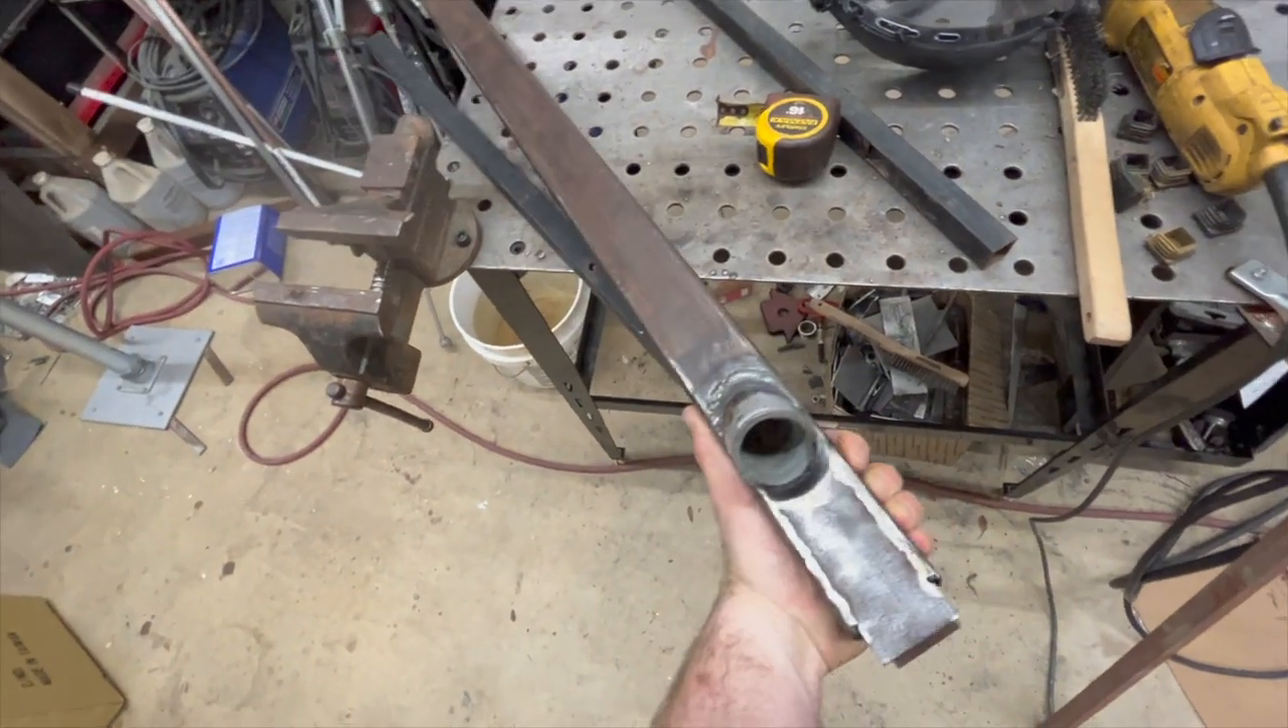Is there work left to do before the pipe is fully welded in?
No.